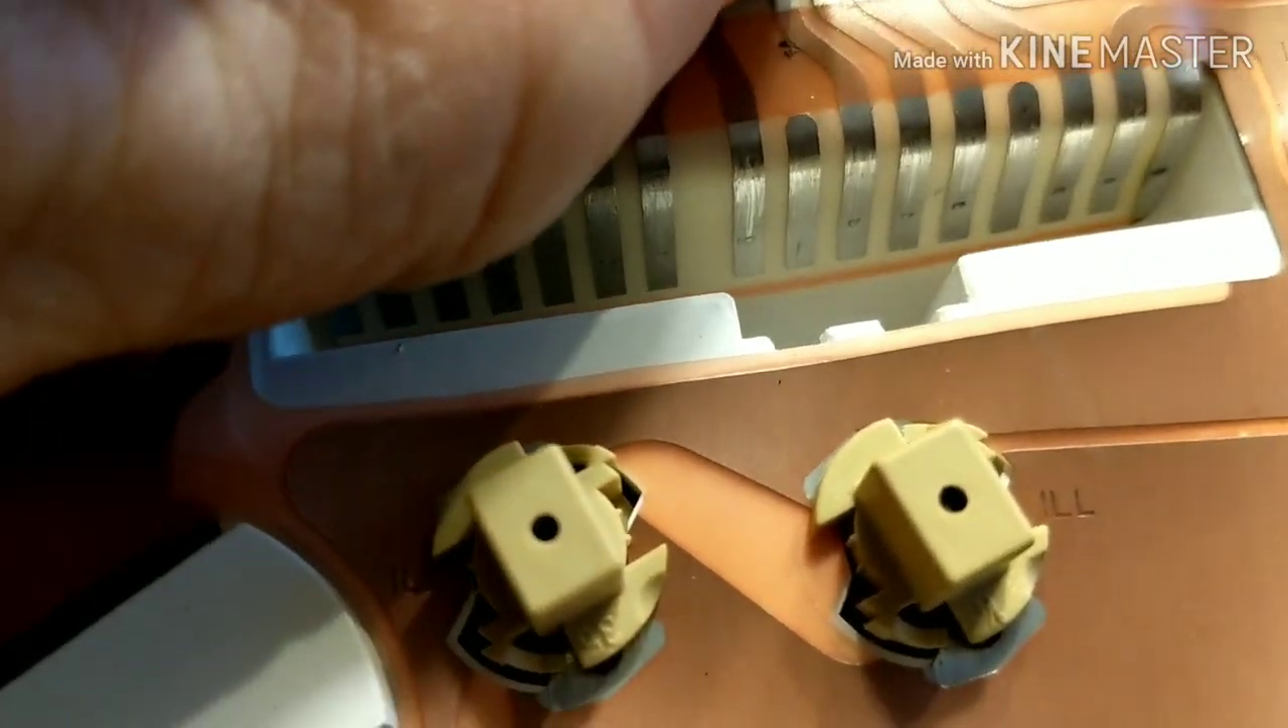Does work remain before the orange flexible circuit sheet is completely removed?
Yes.